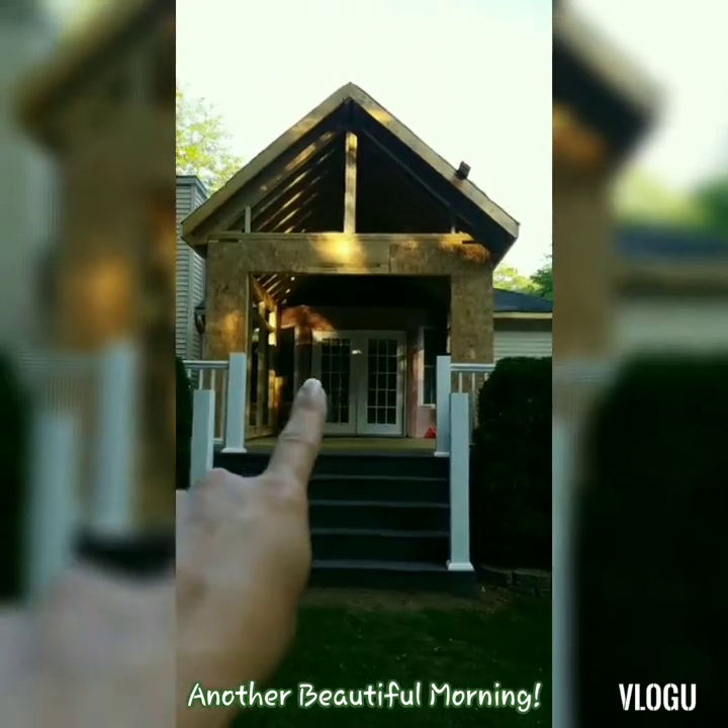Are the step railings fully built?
No.